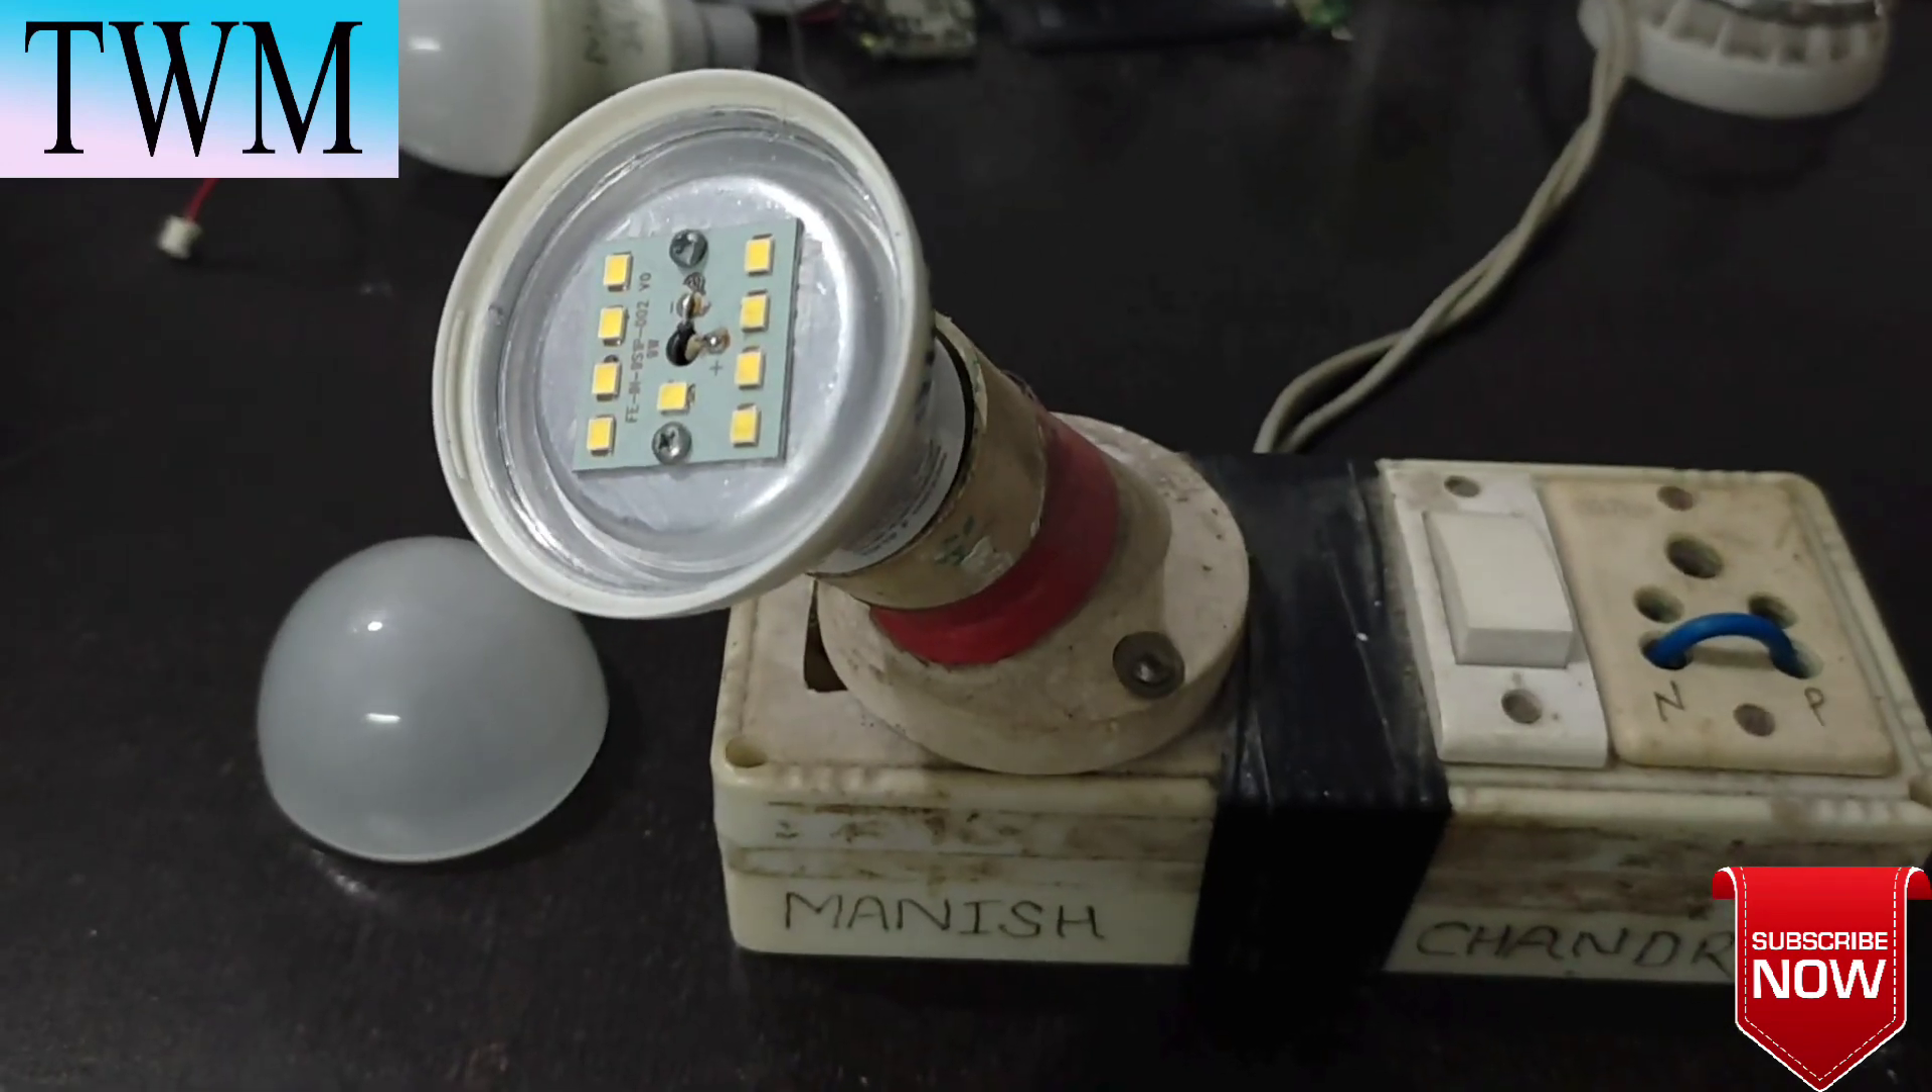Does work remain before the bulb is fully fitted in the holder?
No.